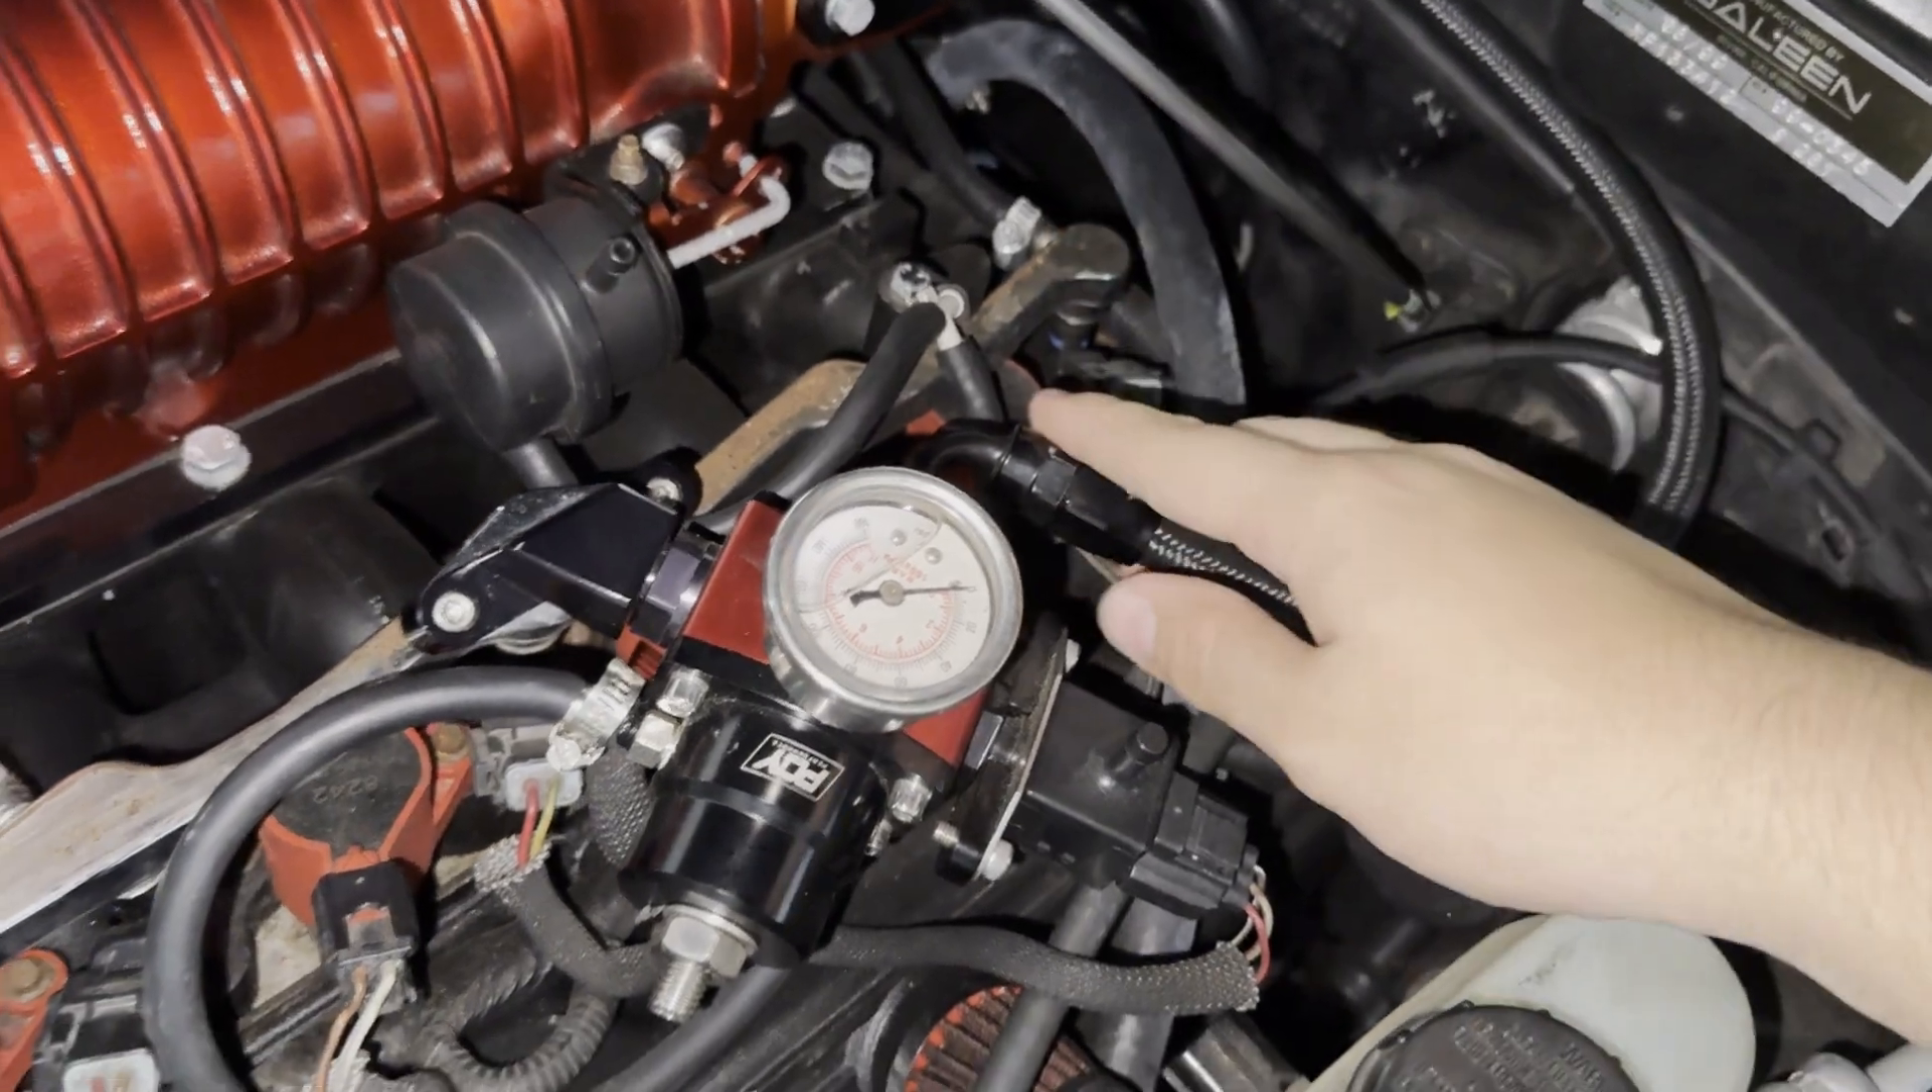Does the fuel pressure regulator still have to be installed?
No.